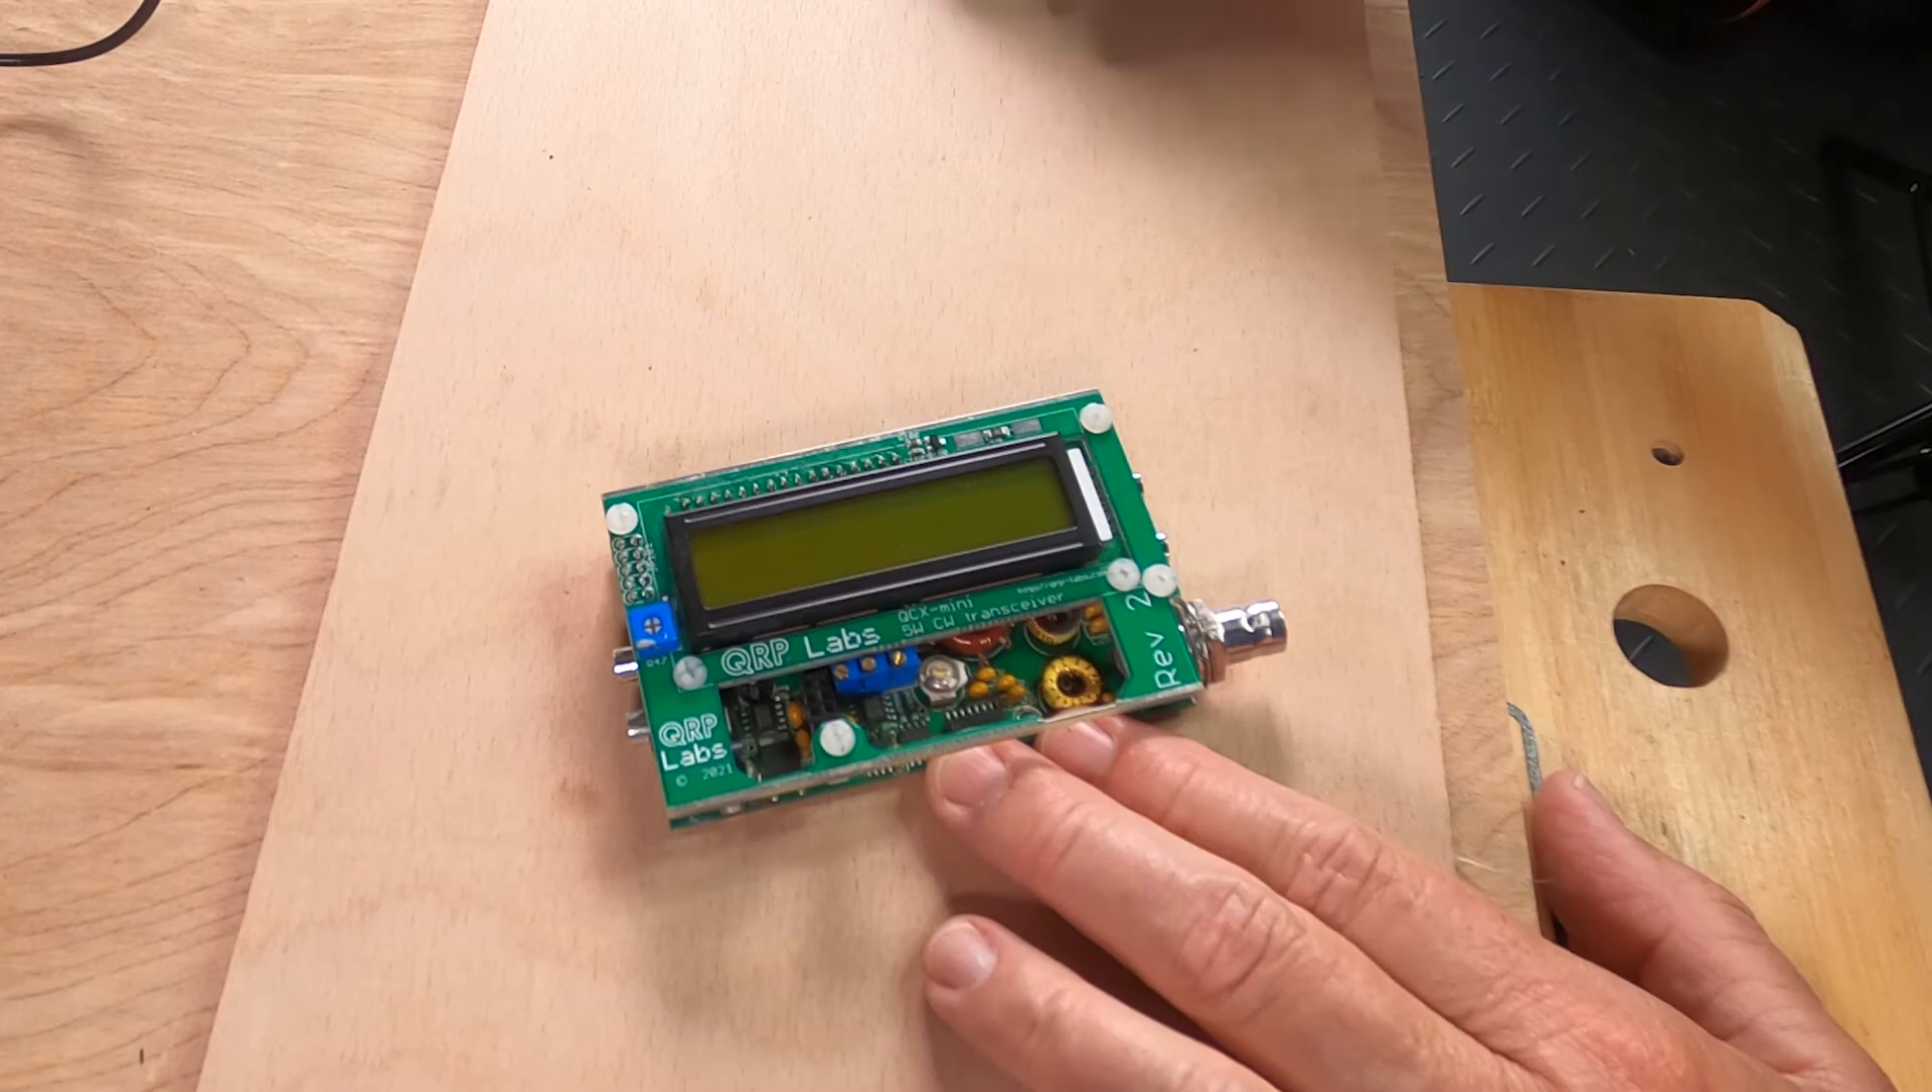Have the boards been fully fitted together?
Yes.